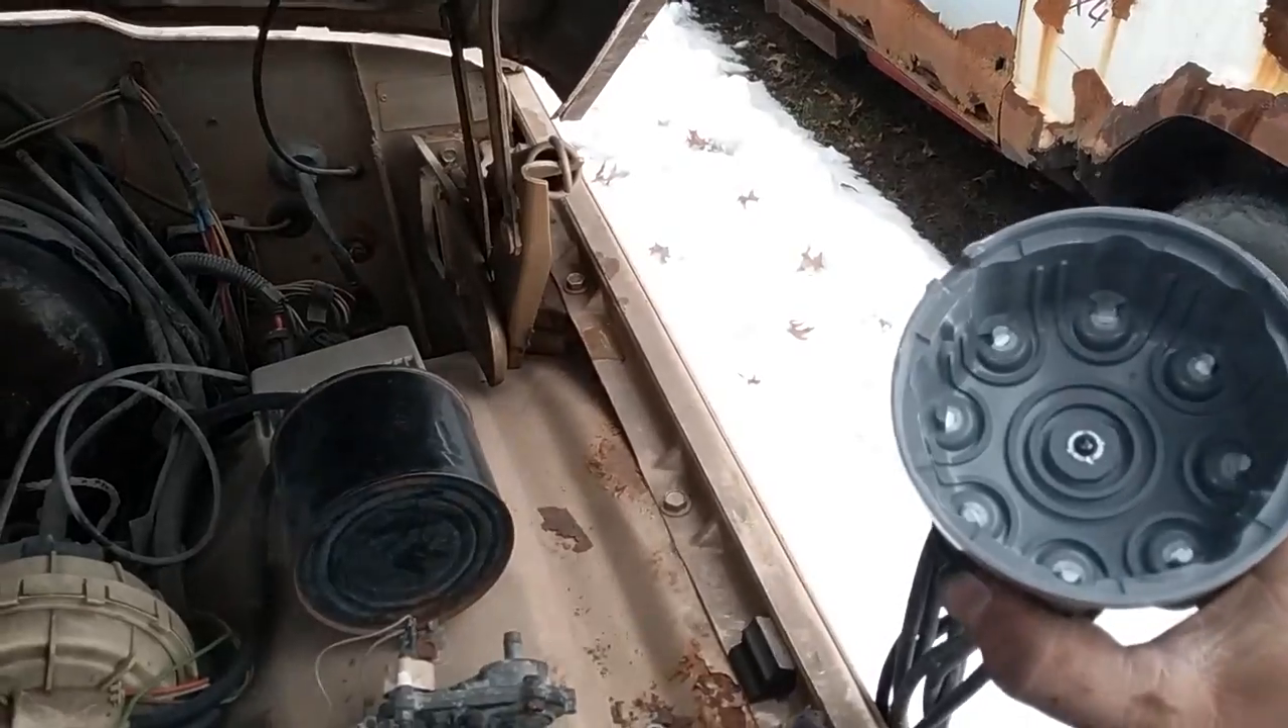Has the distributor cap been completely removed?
Yes.